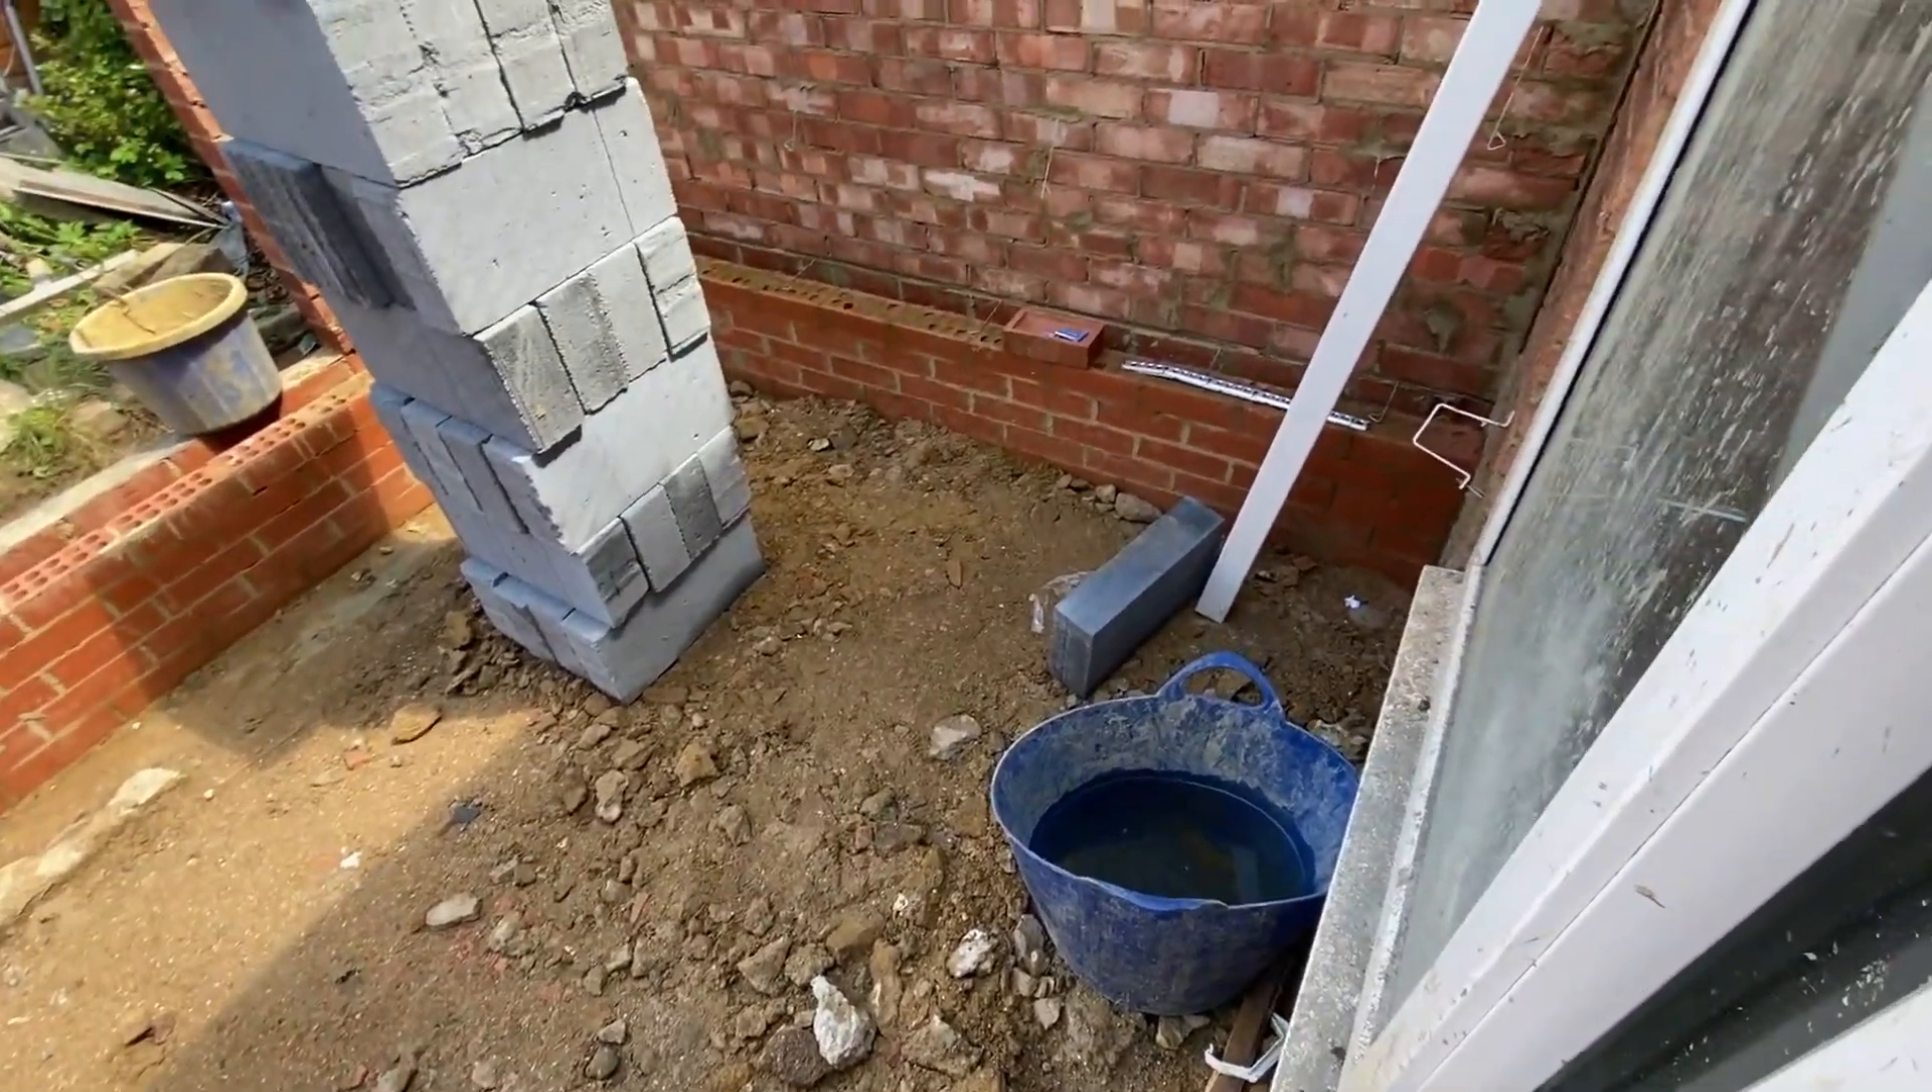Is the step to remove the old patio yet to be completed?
No.